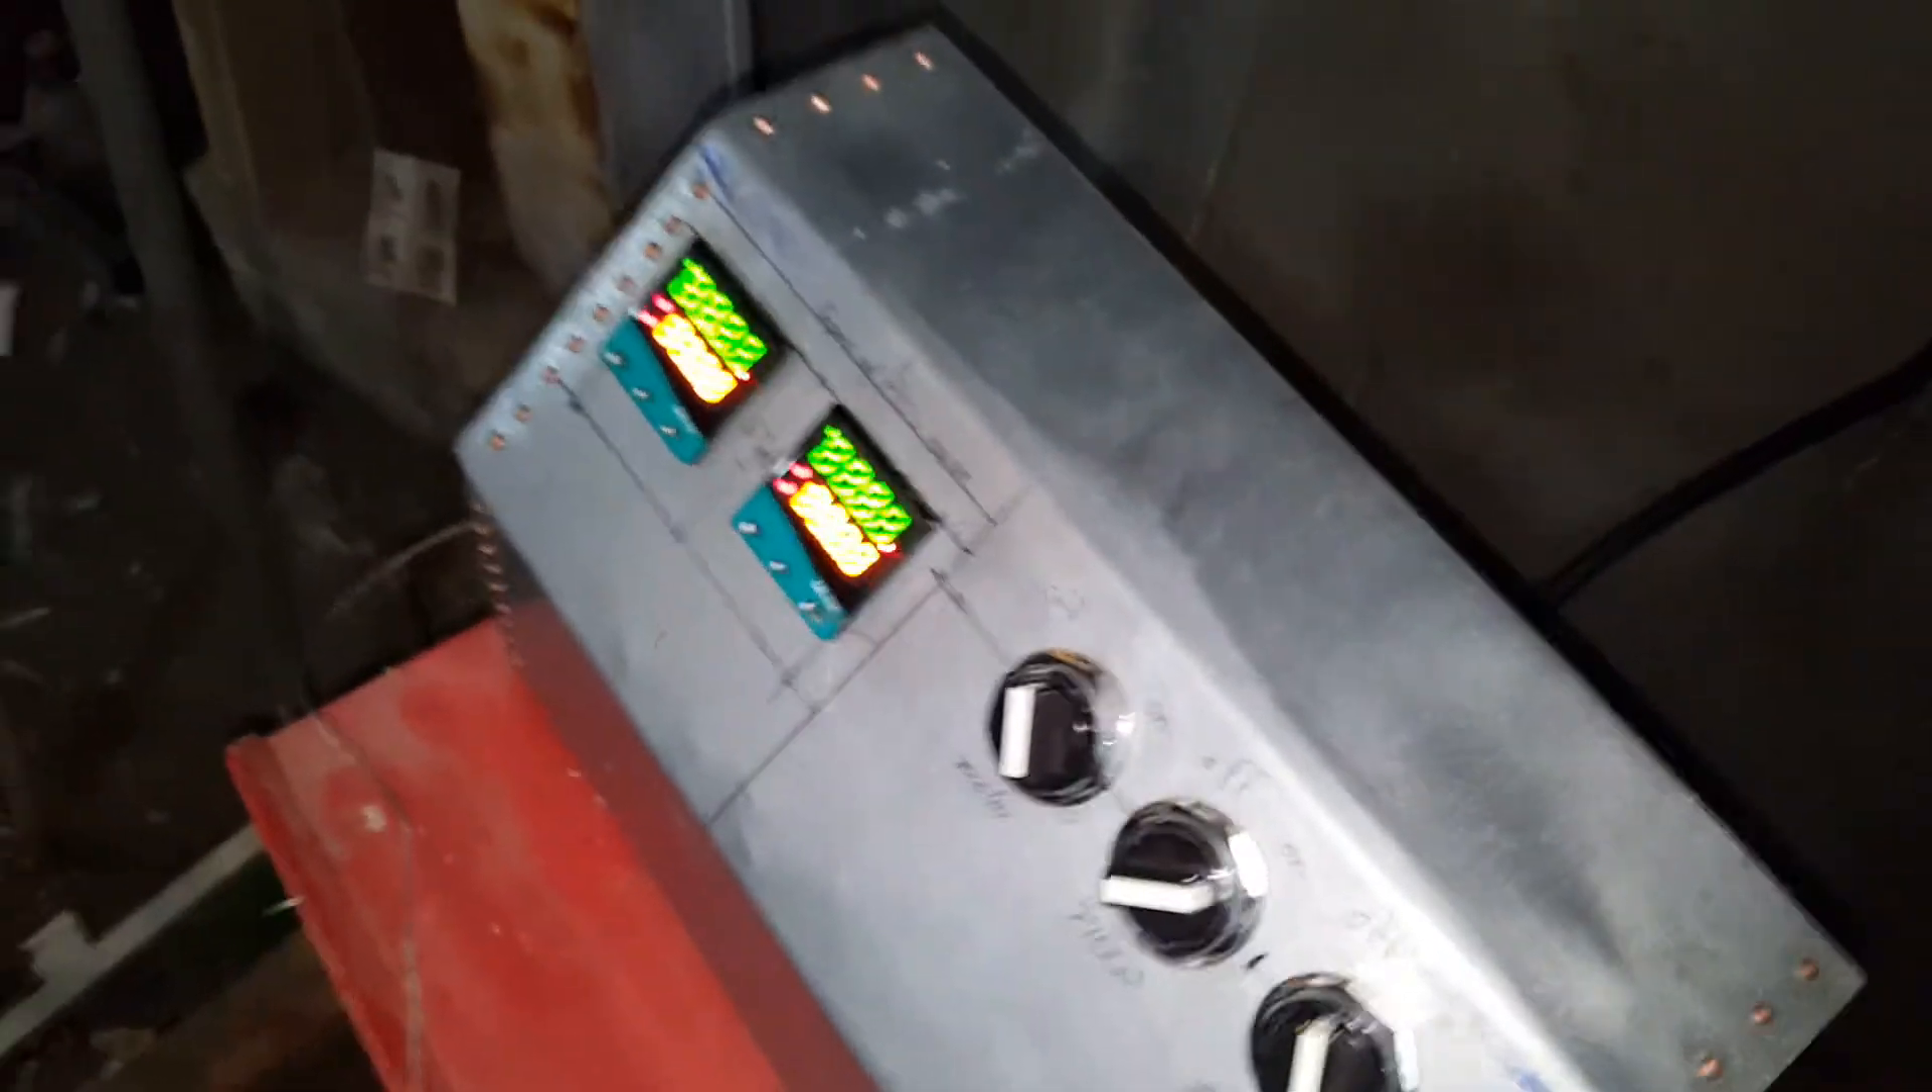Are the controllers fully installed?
Yes.